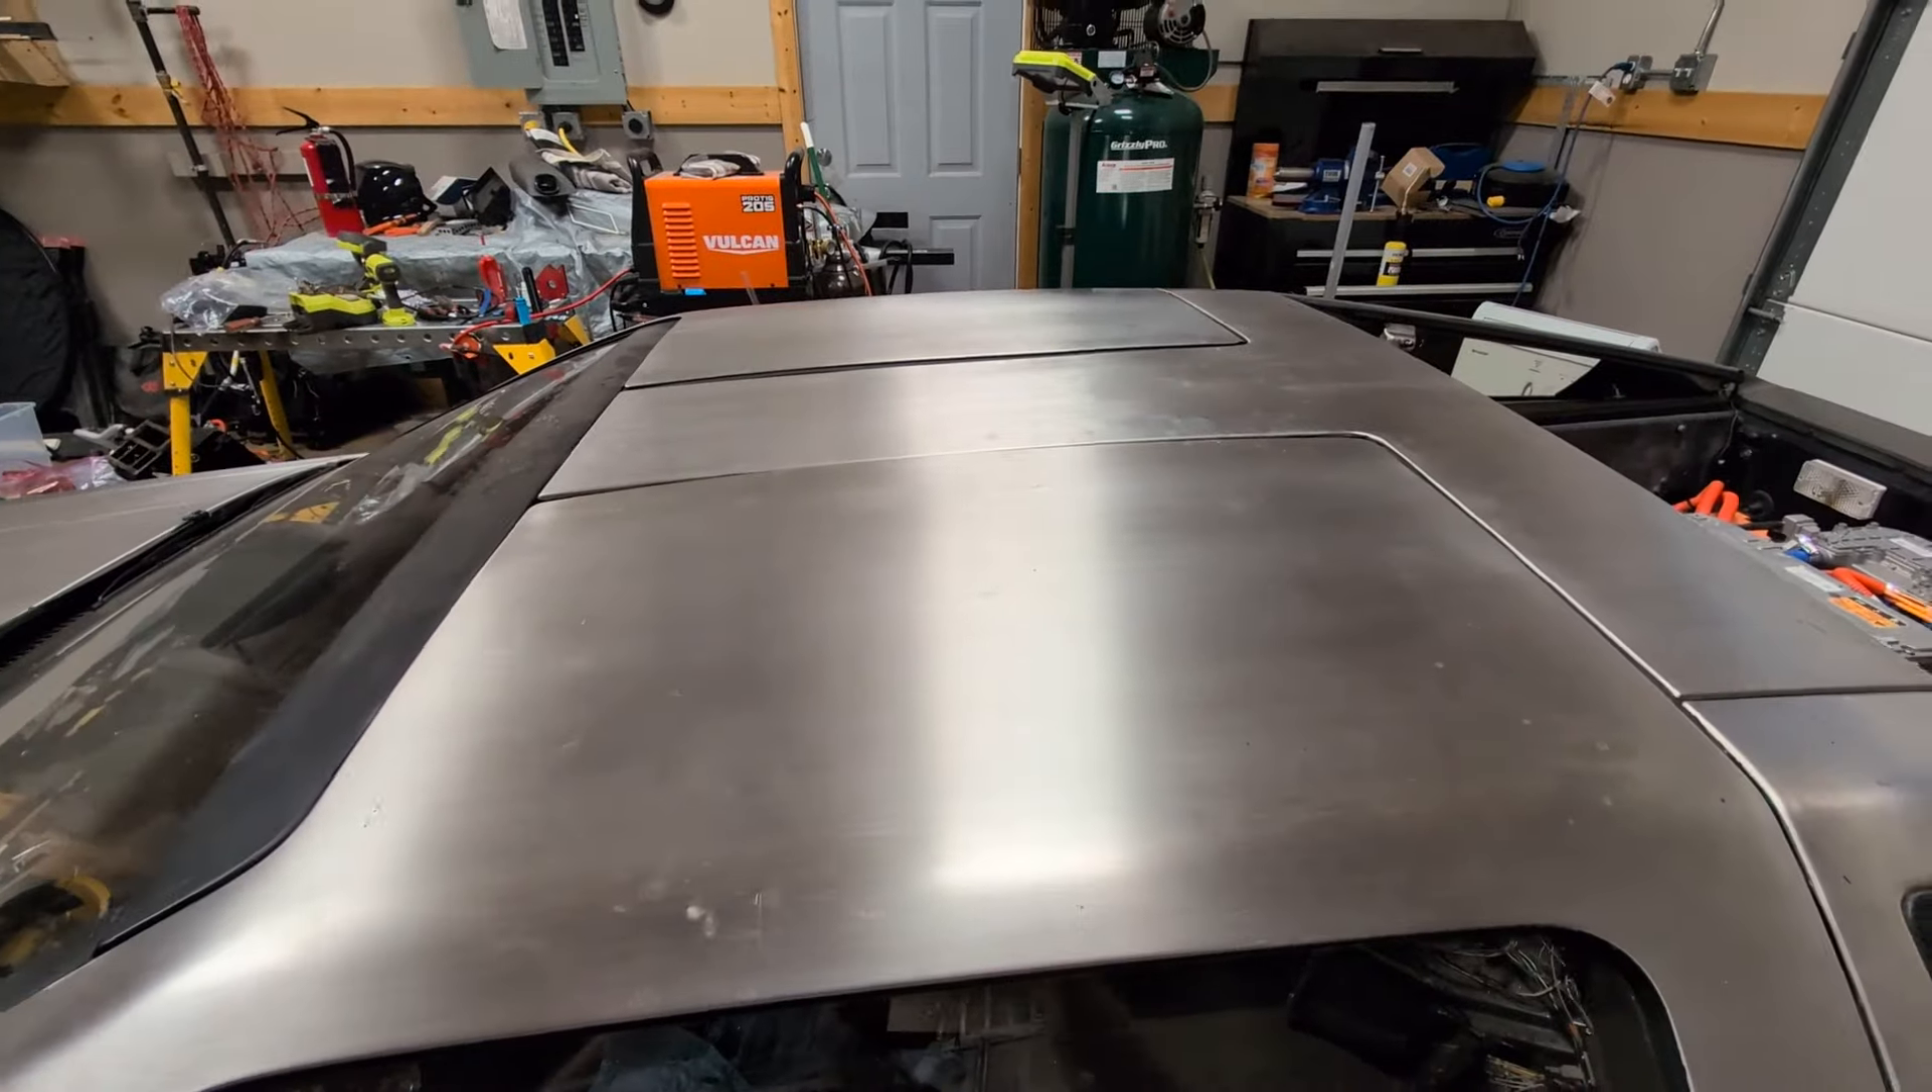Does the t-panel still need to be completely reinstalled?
No.